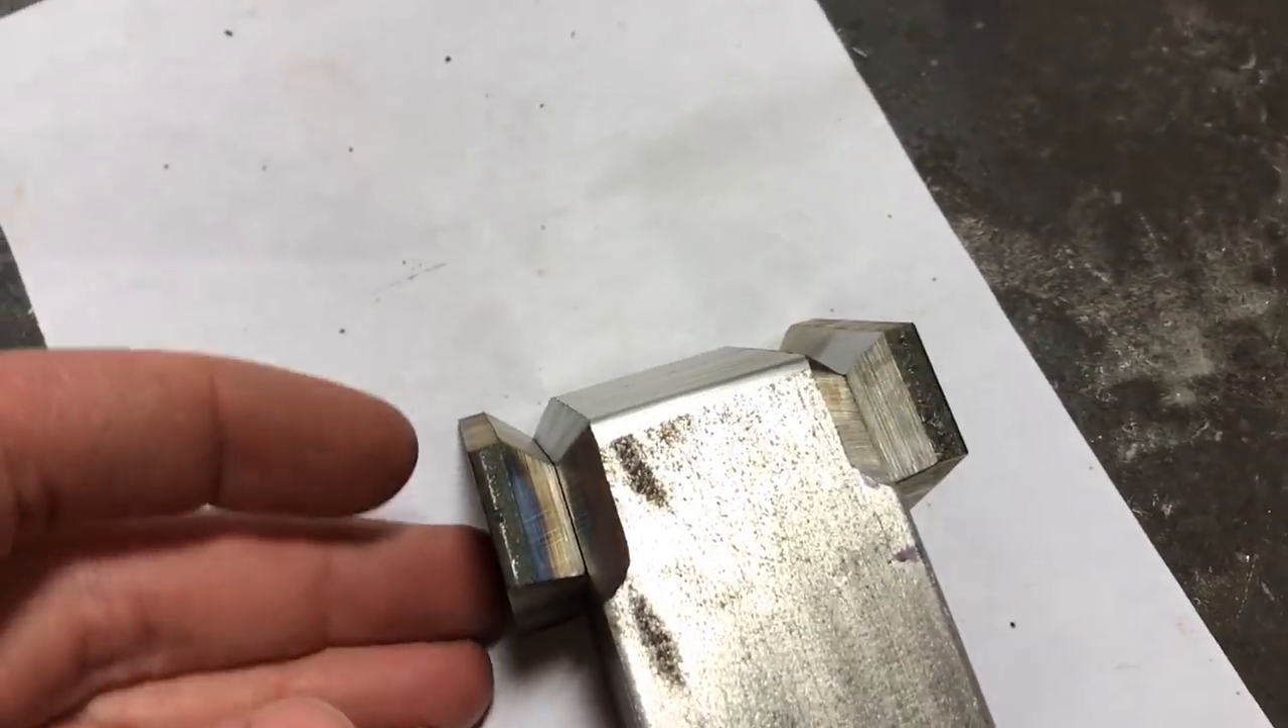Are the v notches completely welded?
No.